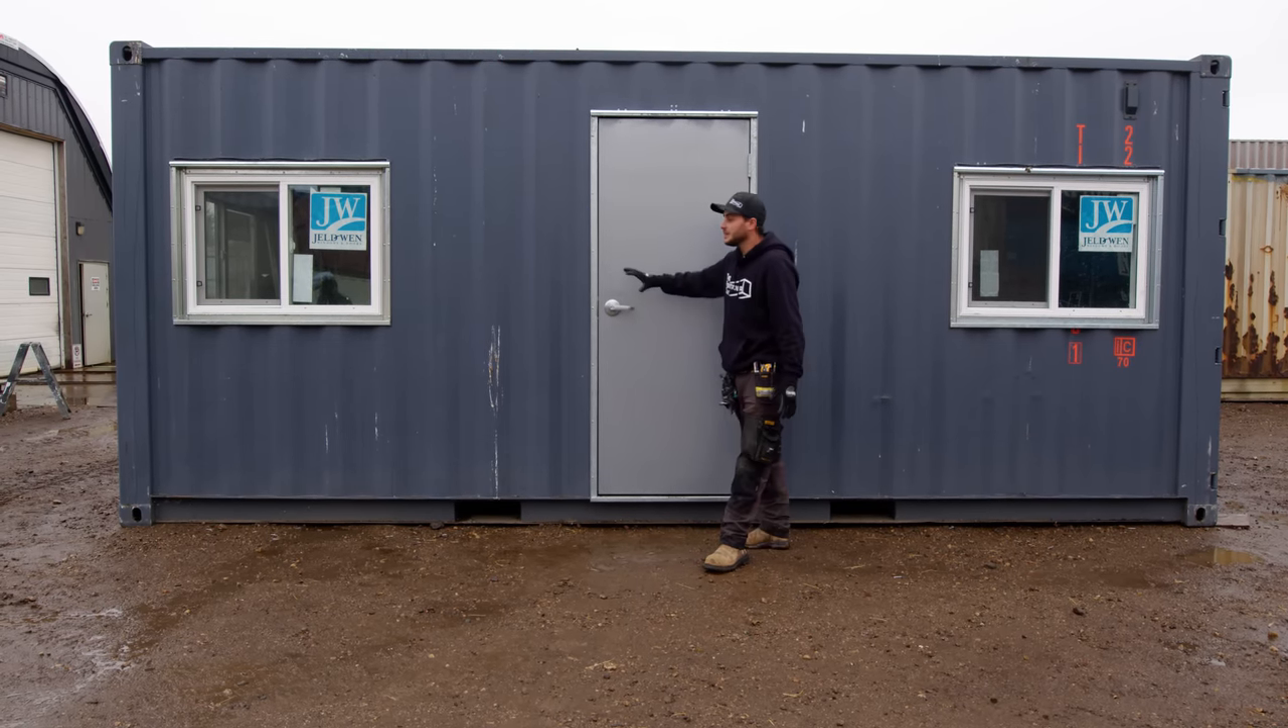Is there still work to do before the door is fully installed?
No.